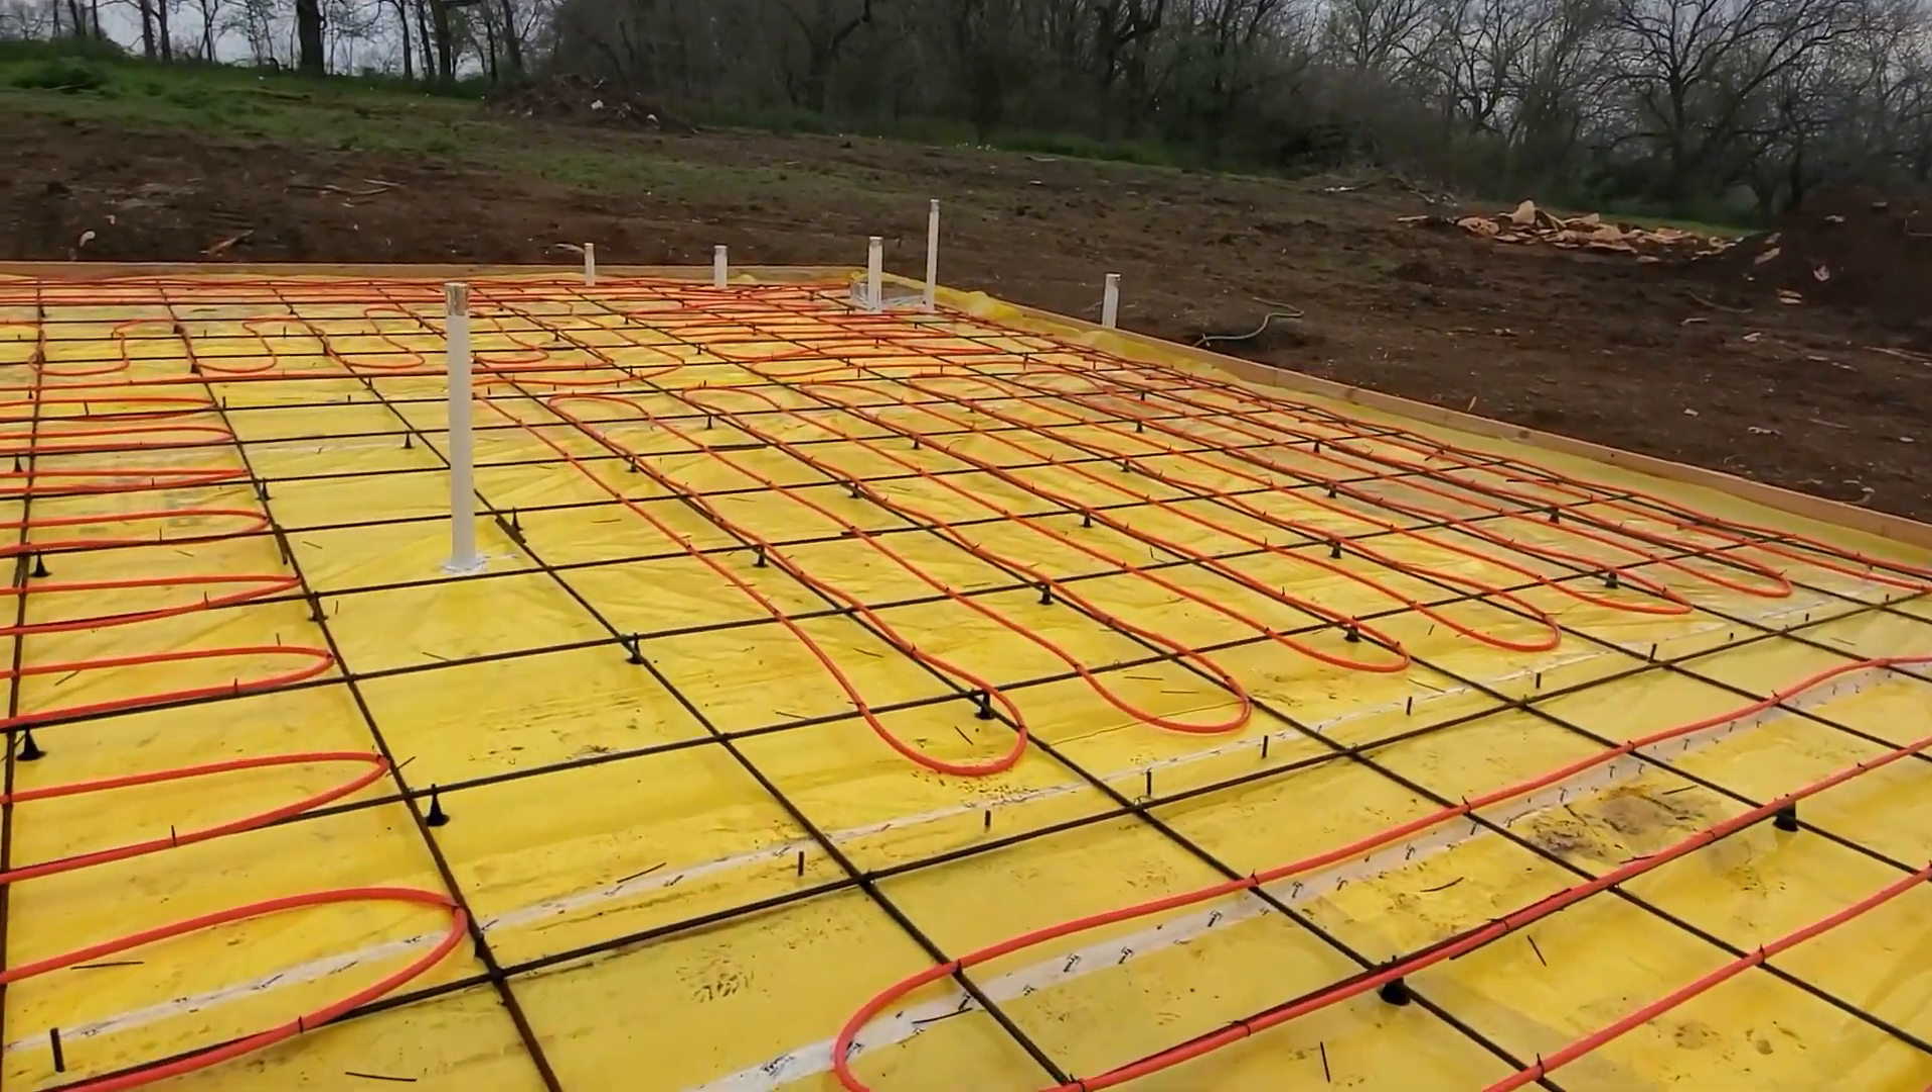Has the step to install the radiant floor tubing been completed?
Yes.